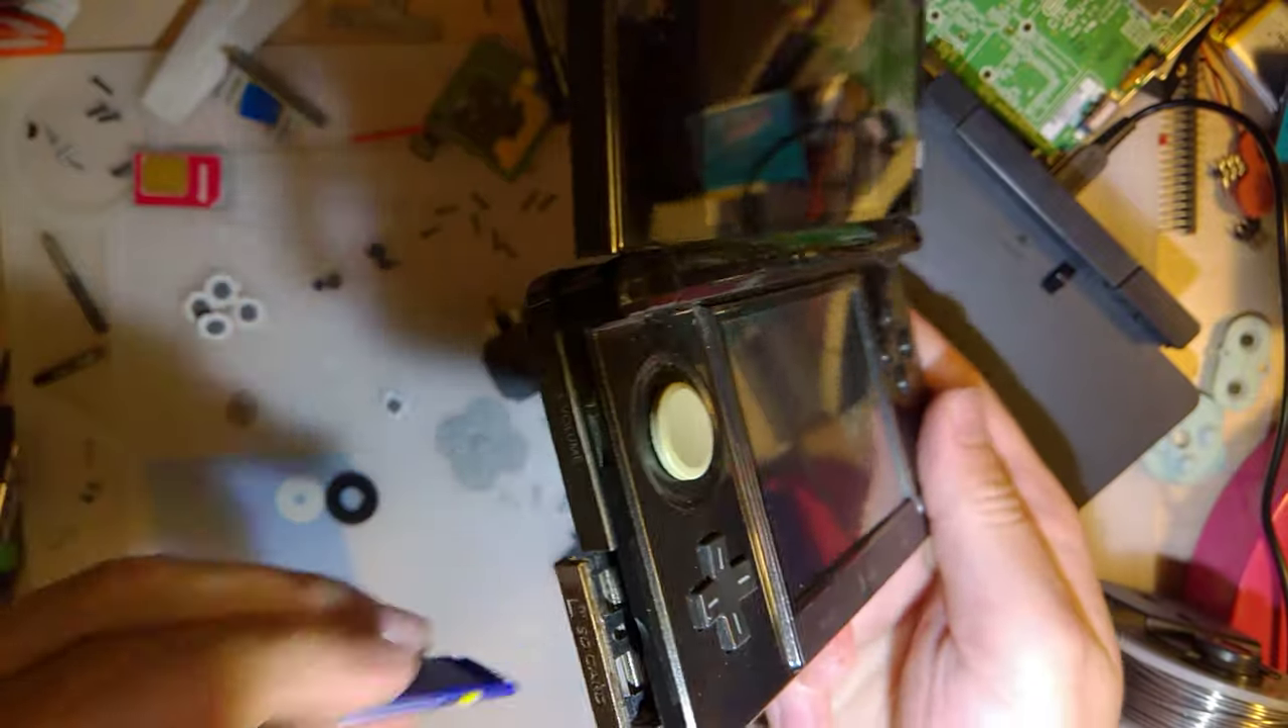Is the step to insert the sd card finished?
No.